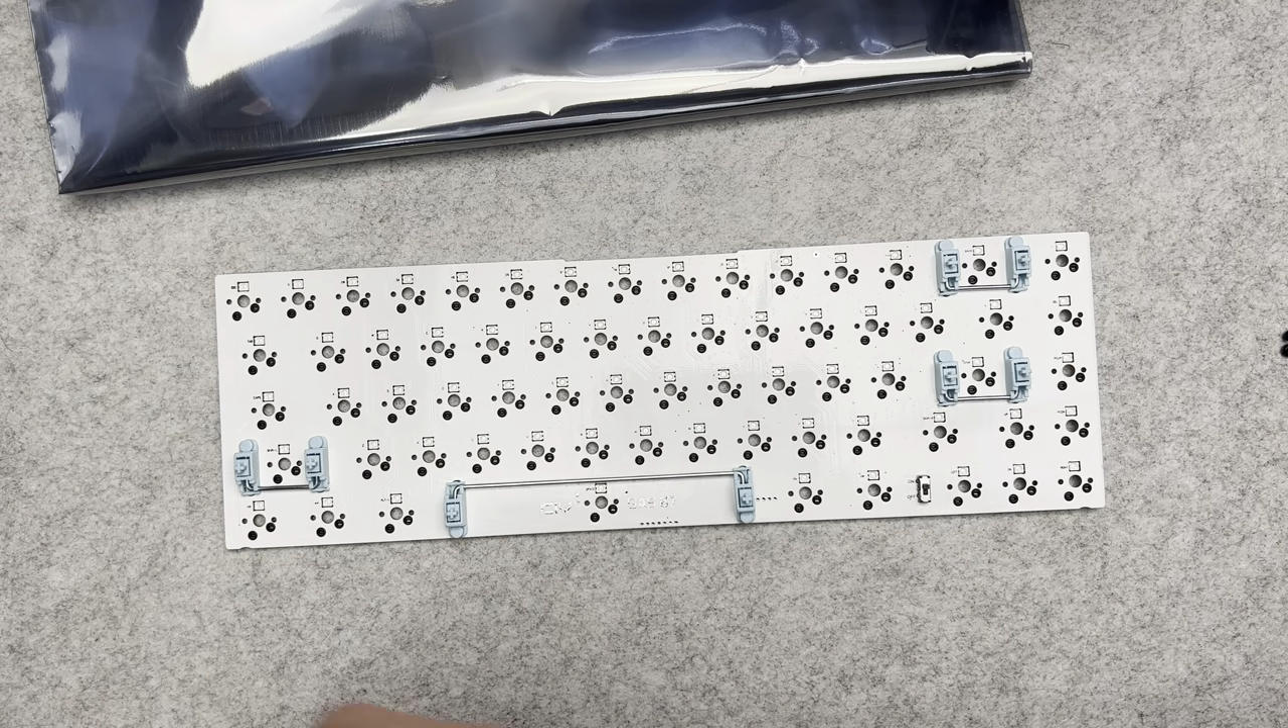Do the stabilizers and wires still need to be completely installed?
No.